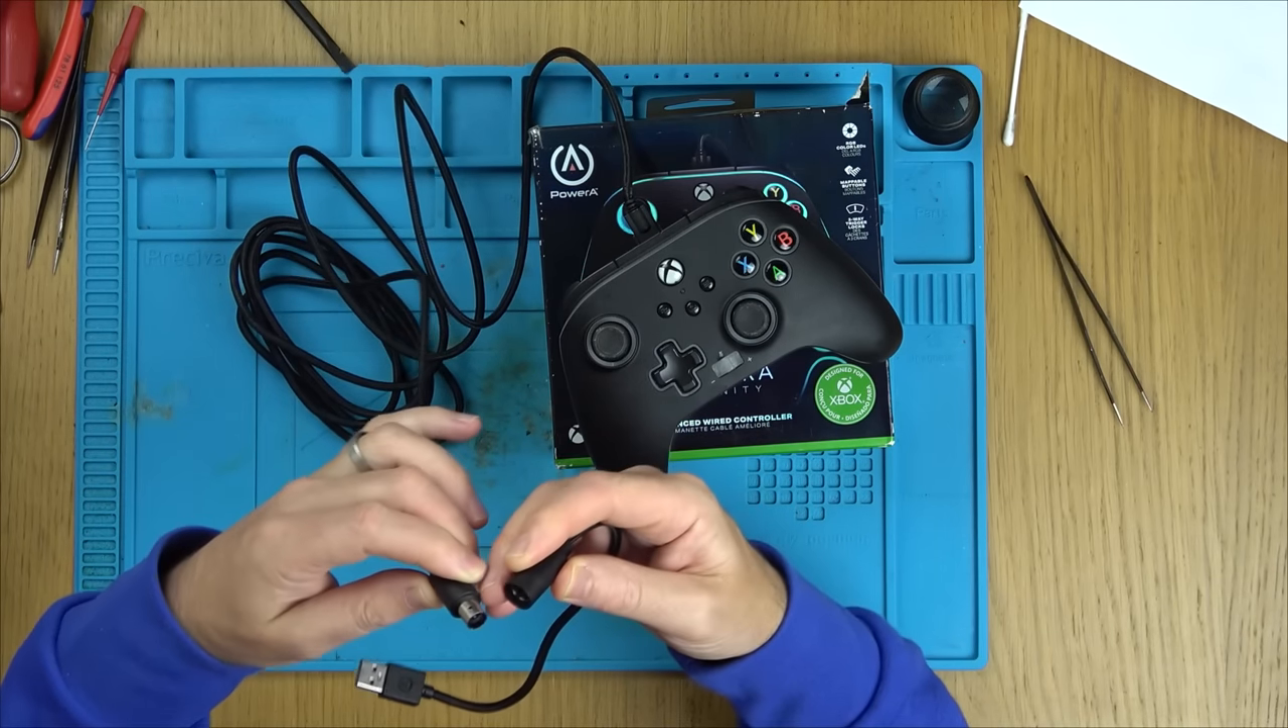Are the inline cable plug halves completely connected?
No.